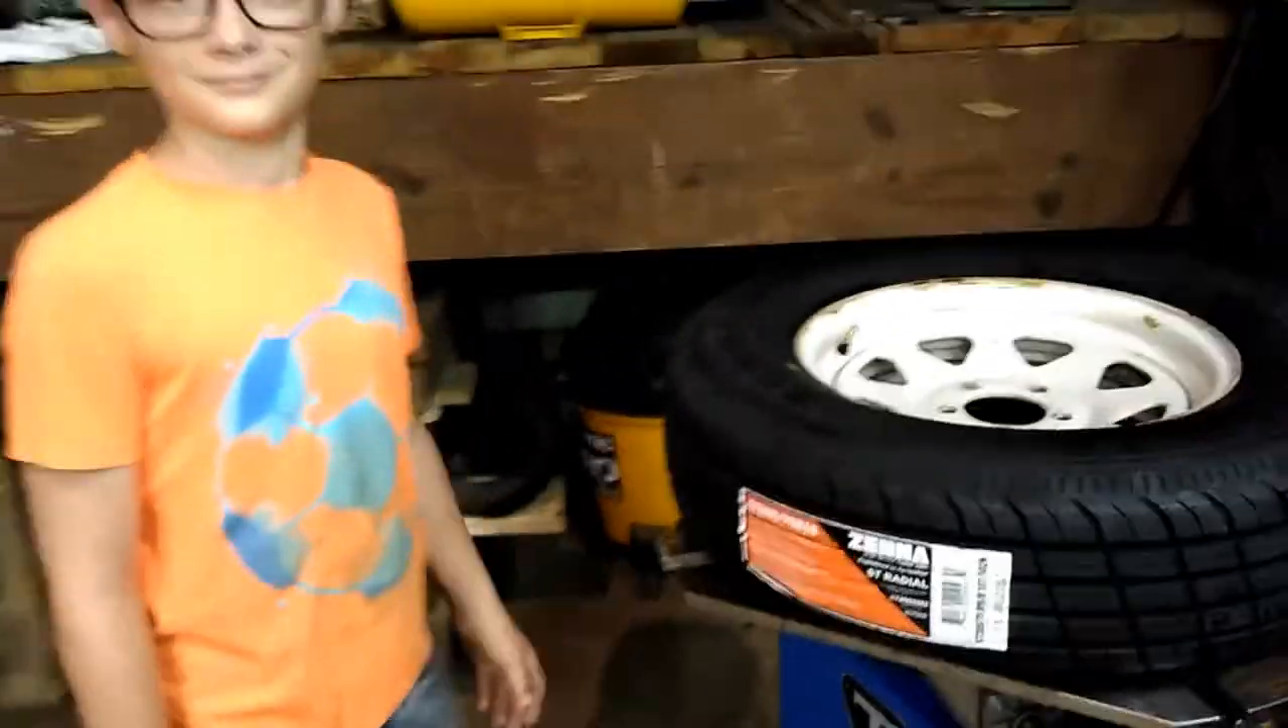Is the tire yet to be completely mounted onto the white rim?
No.